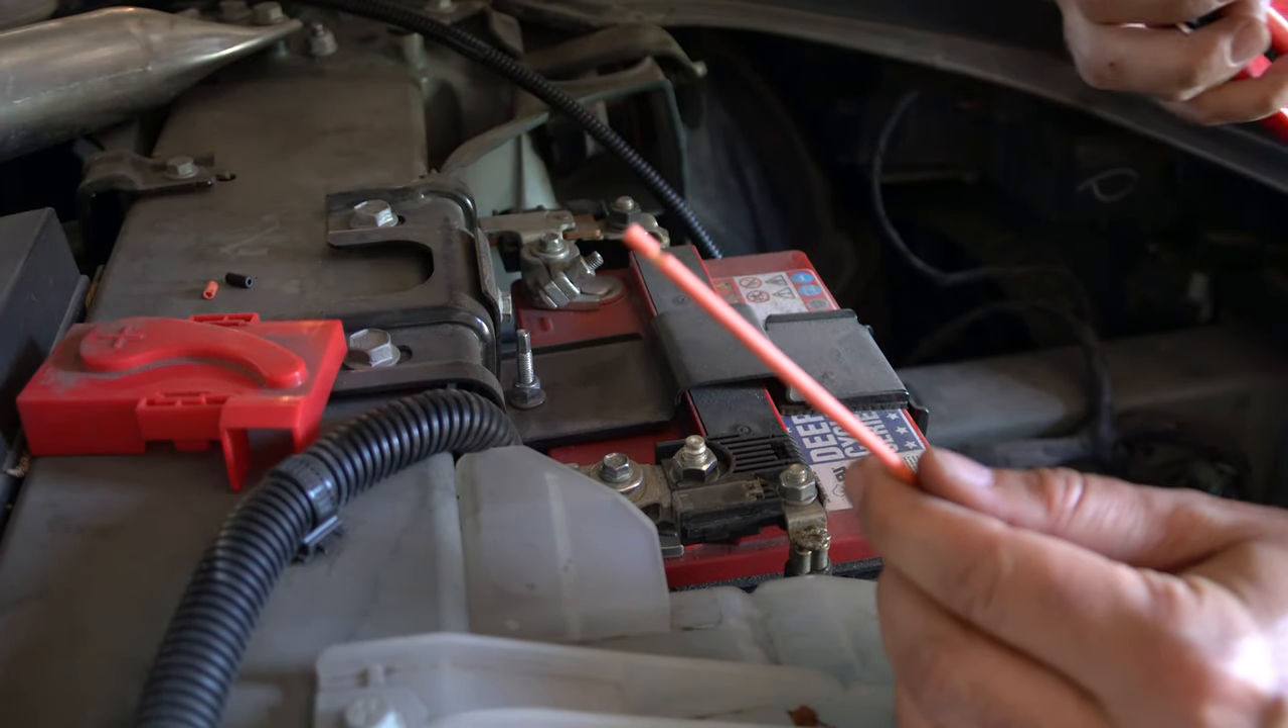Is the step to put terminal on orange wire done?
No.